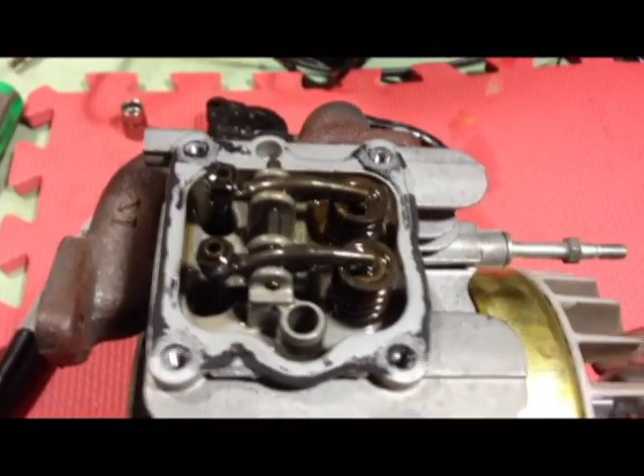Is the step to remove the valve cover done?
Yes.